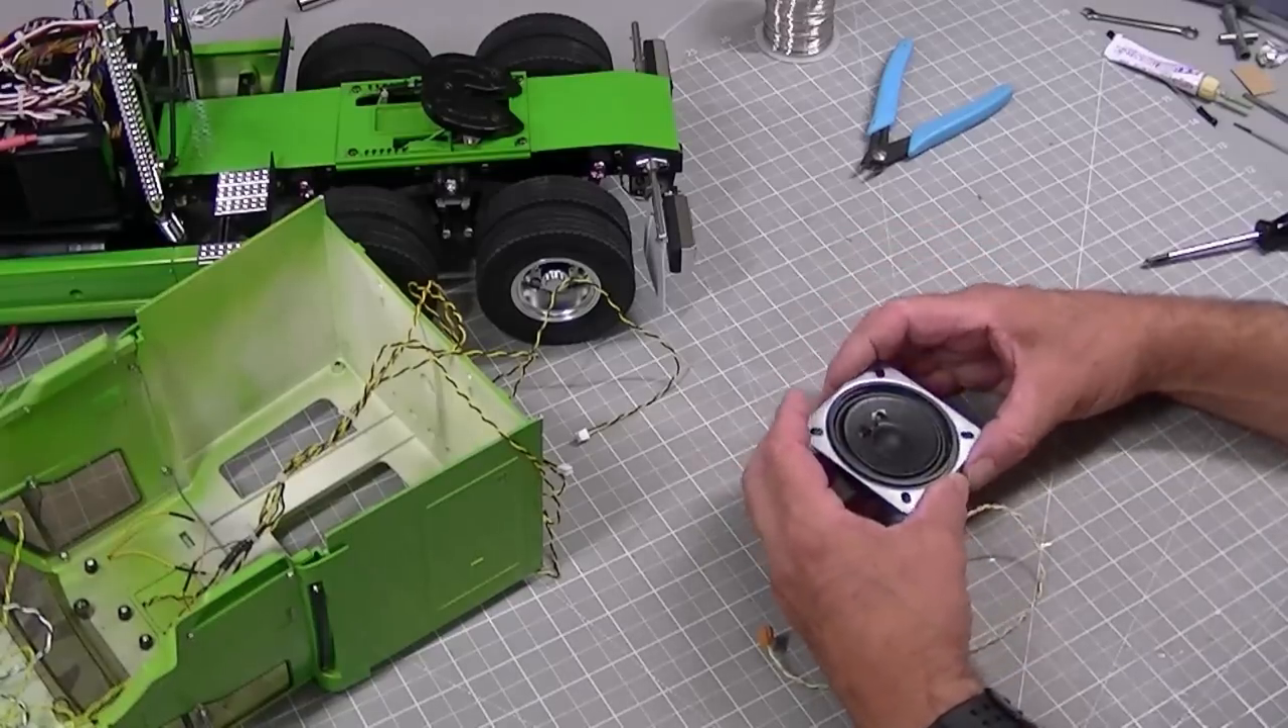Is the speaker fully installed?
No.